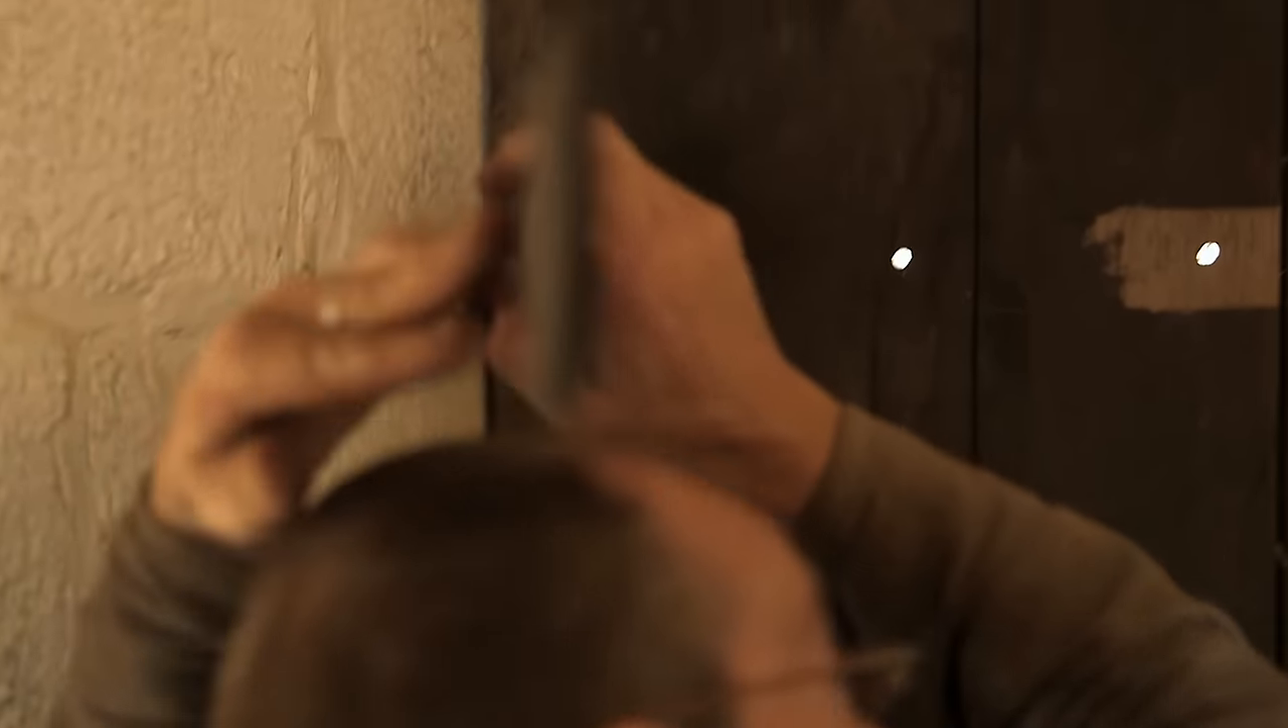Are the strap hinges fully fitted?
No.